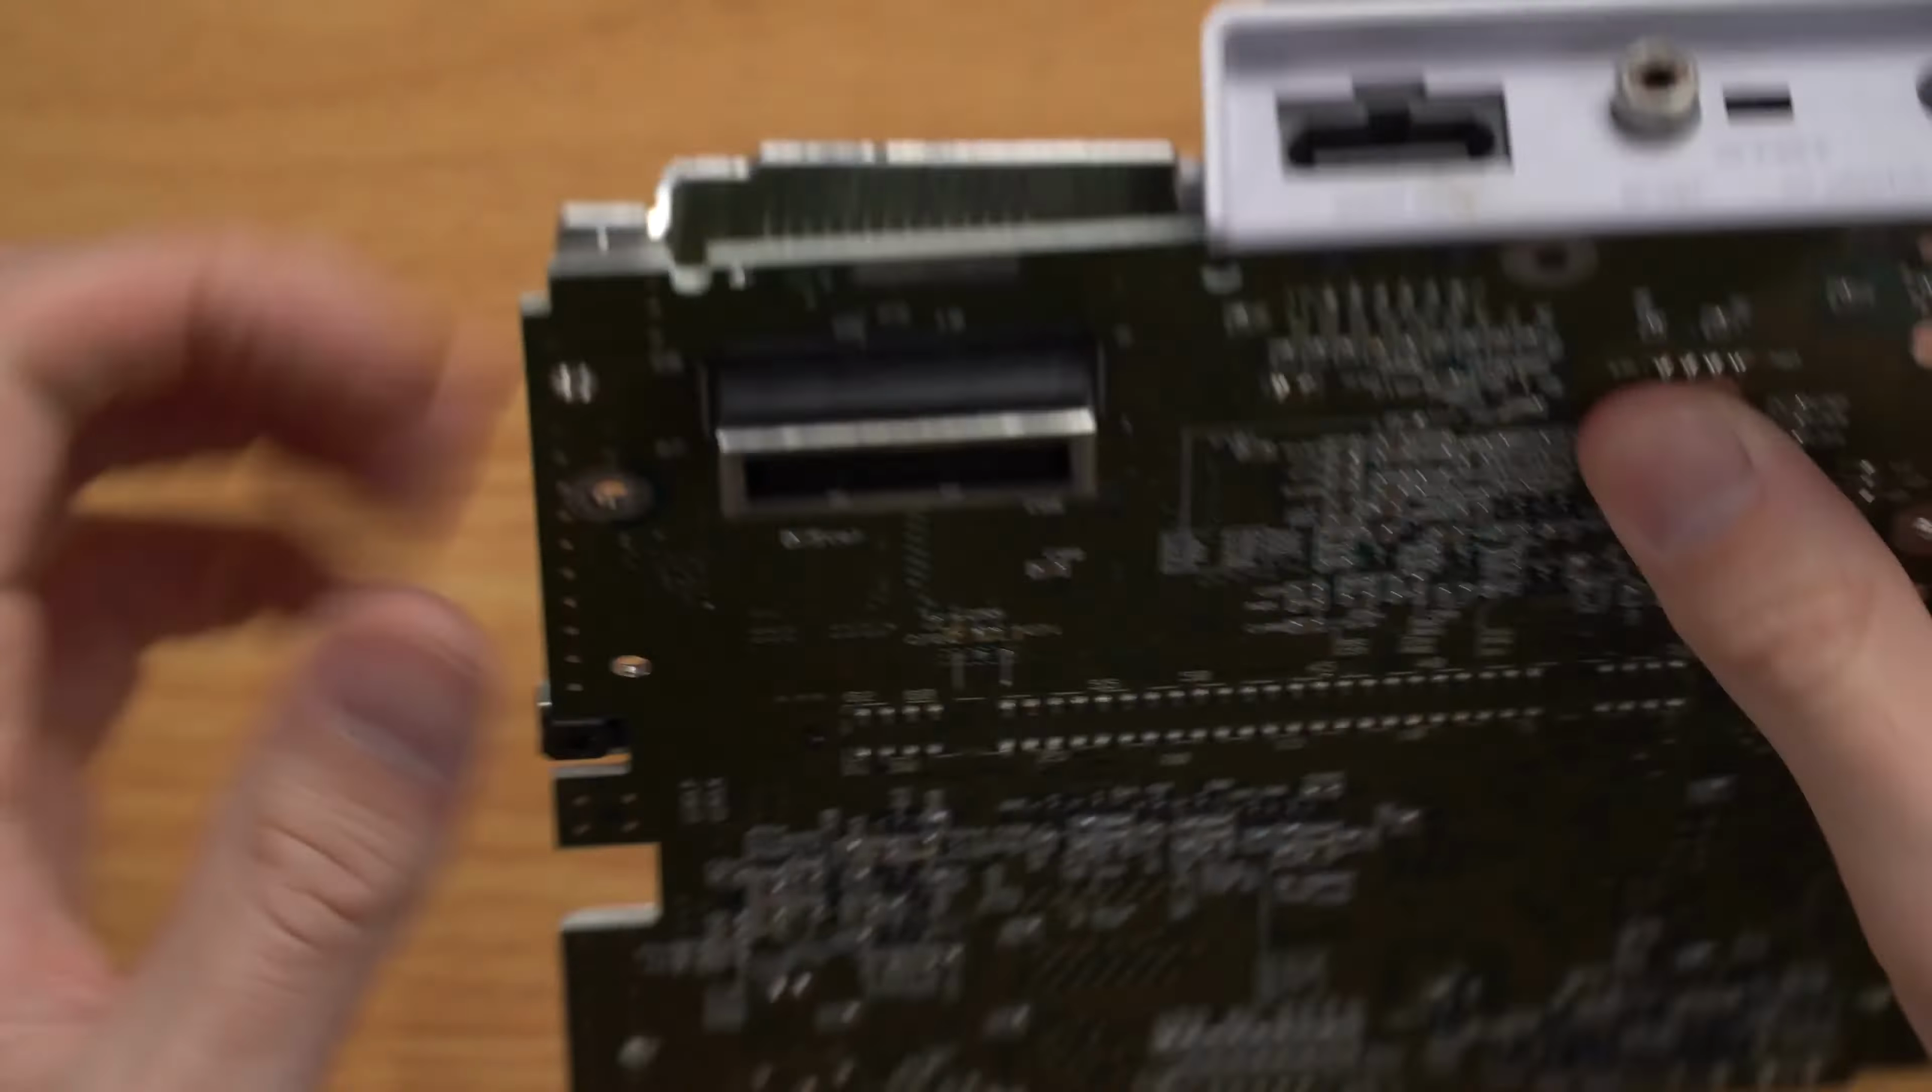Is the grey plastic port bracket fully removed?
No.